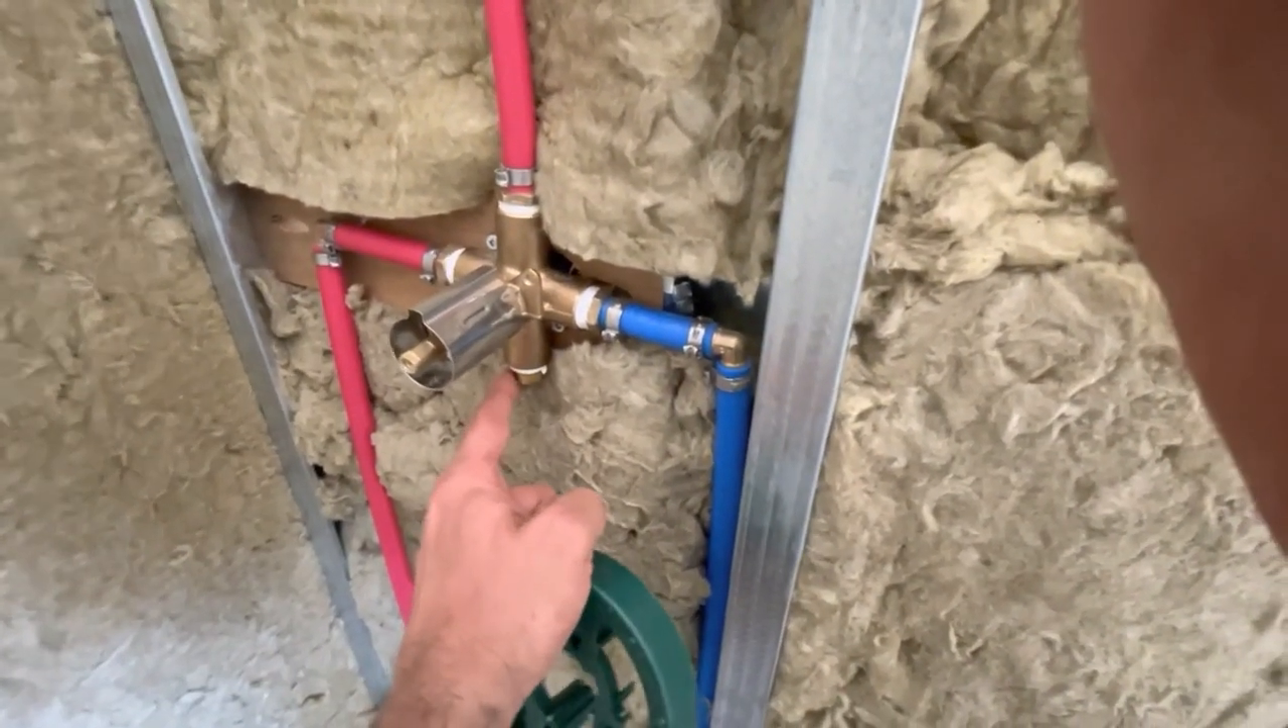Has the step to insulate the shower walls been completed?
Yes.